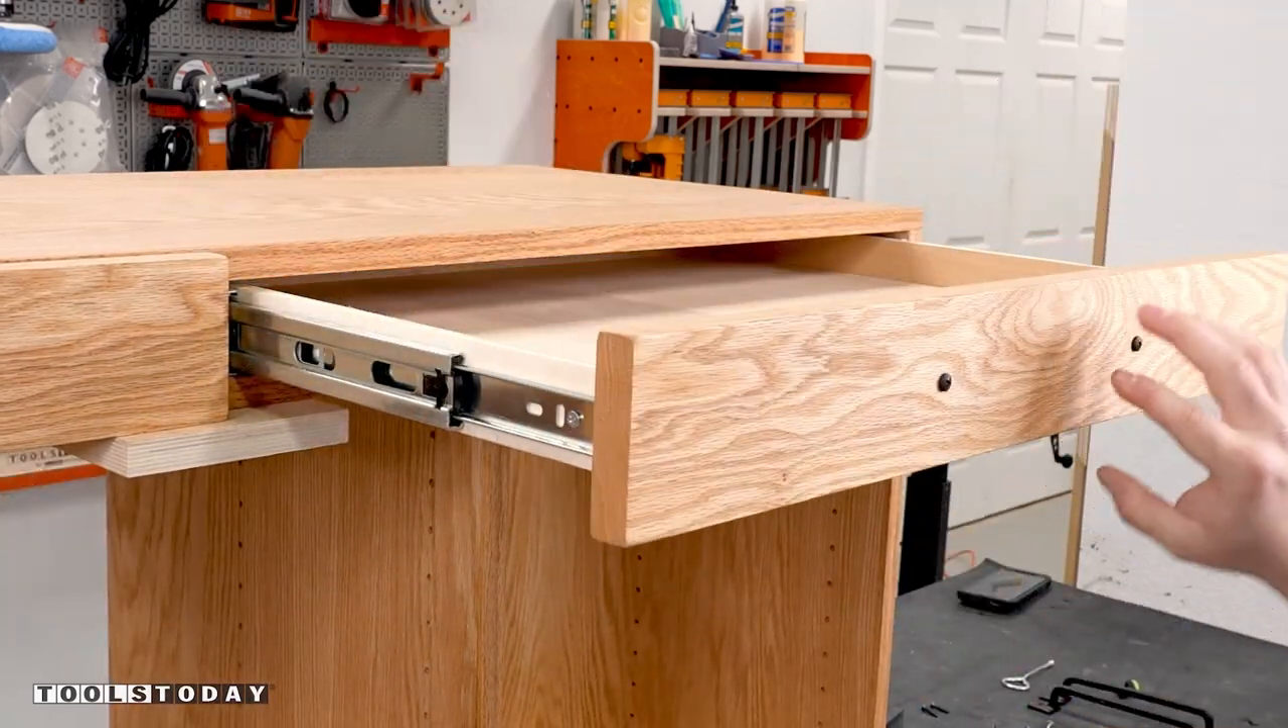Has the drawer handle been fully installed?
No.